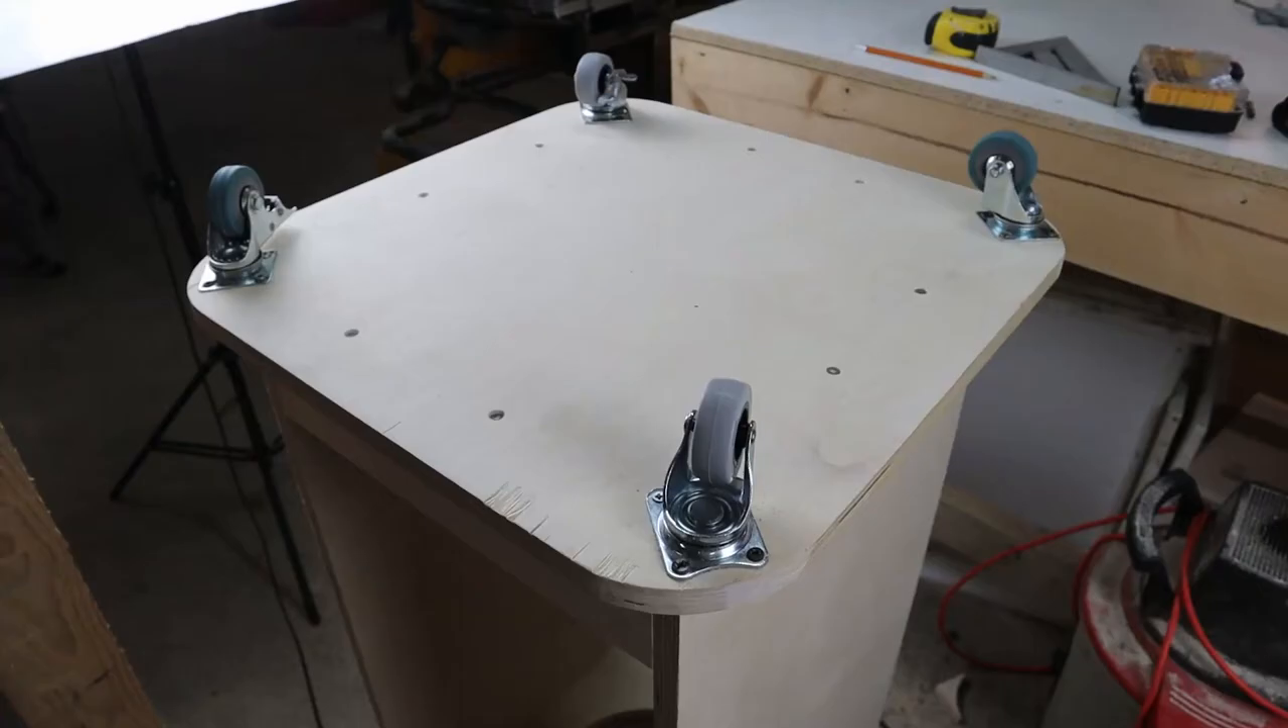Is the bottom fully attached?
Yes.